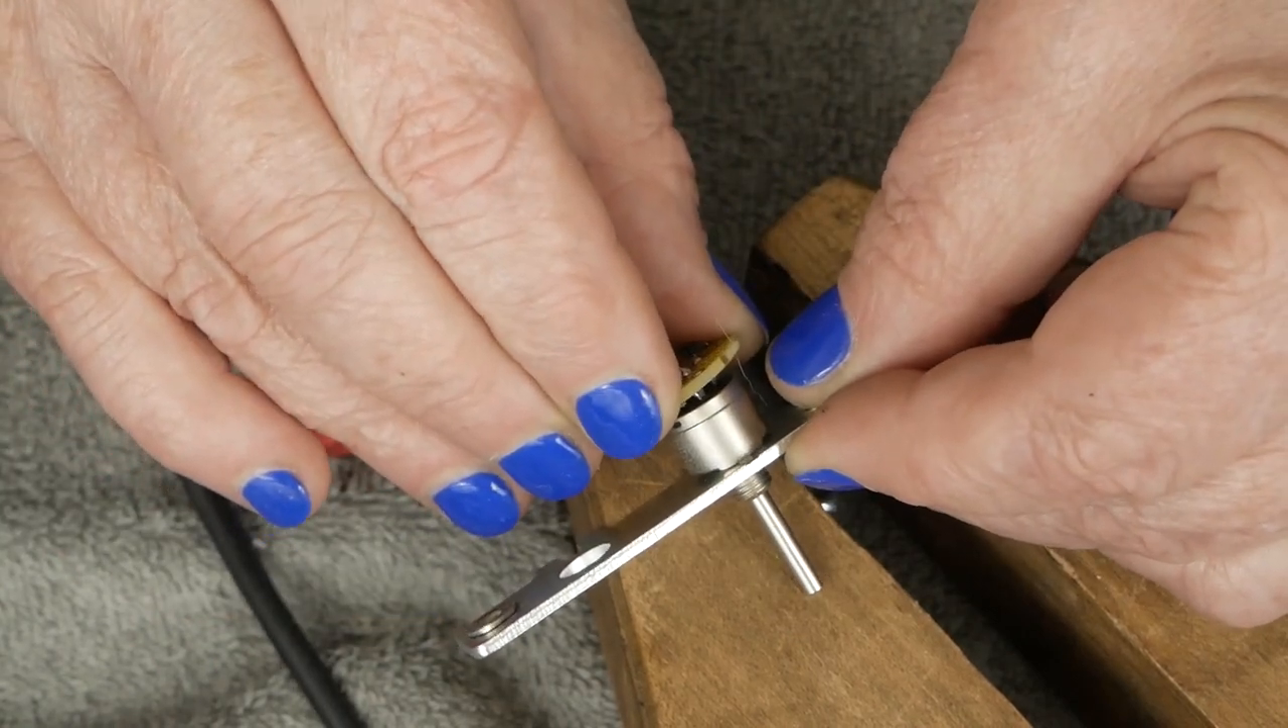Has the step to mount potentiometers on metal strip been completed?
No.